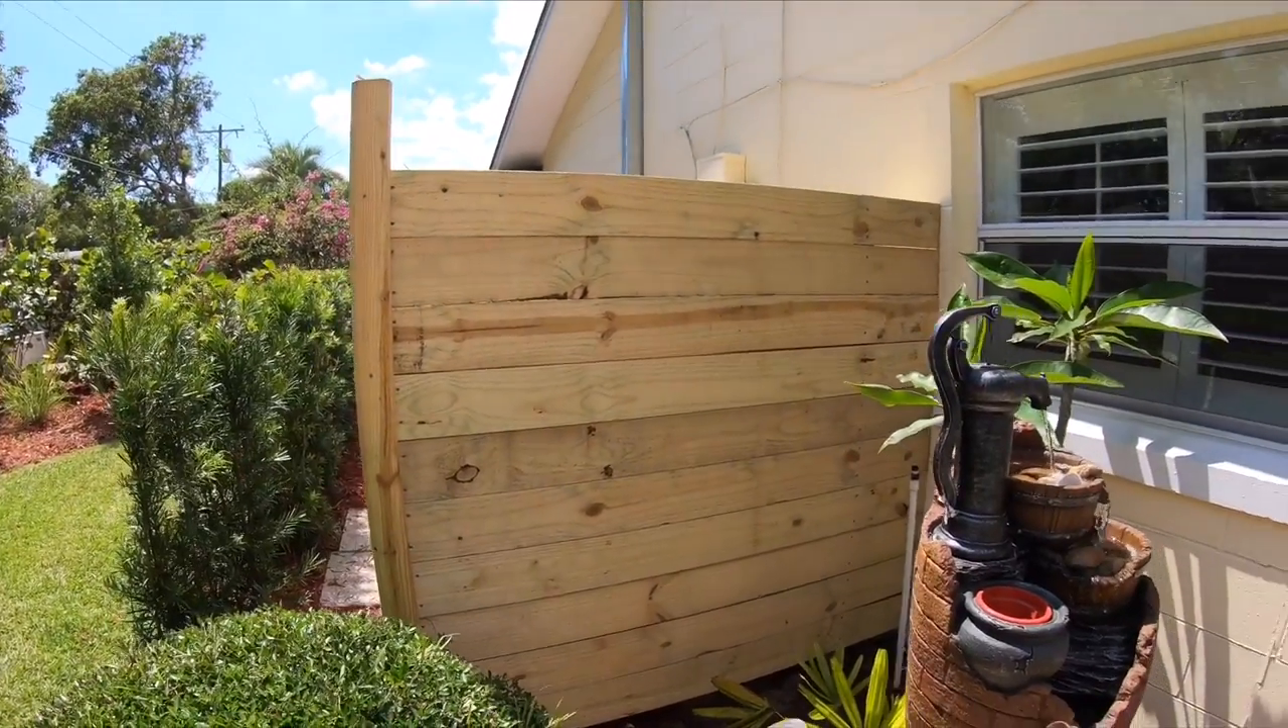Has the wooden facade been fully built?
Yes.